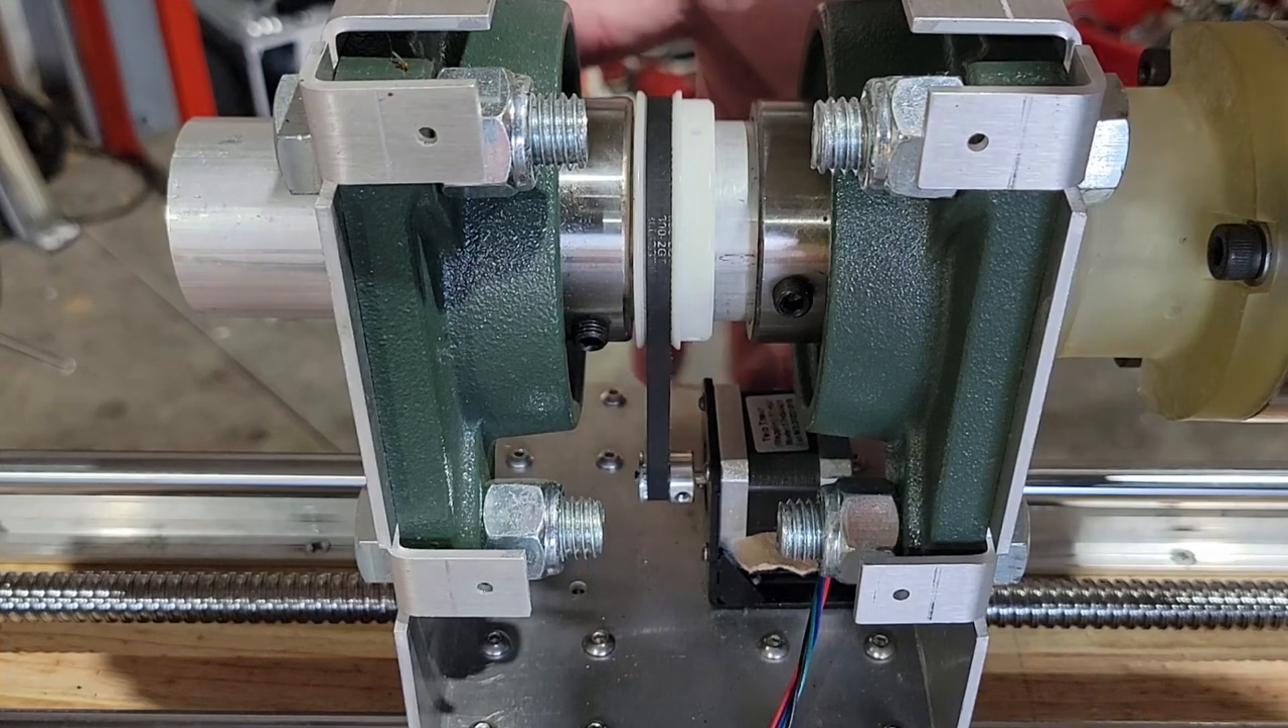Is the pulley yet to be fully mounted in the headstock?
No.